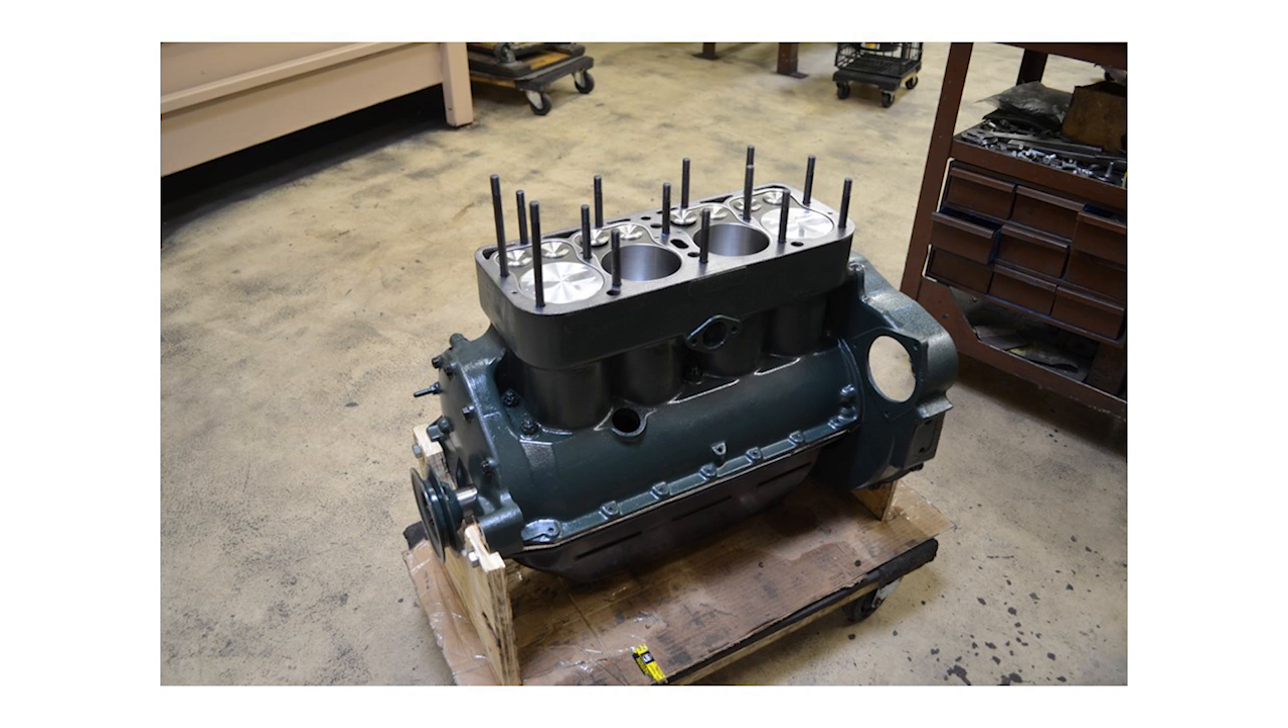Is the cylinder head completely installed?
No.